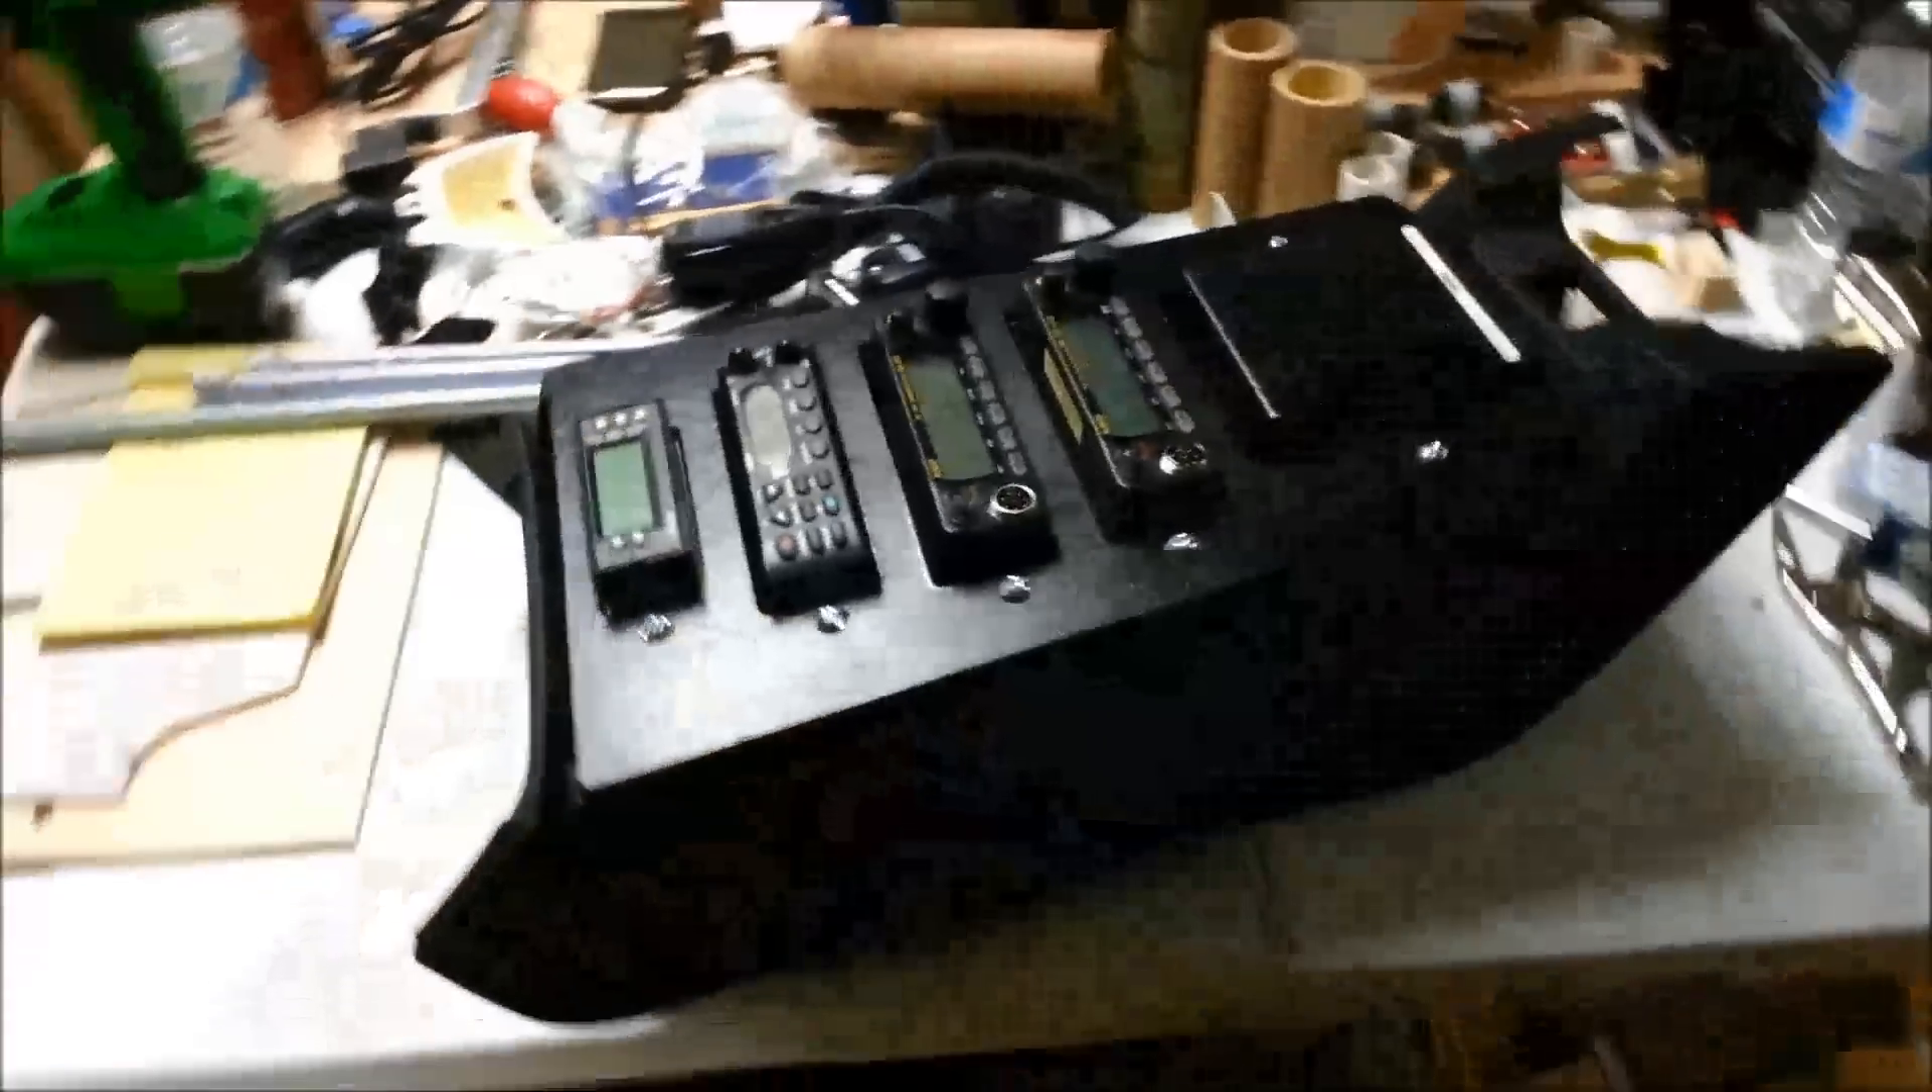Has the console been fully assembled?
Yes.